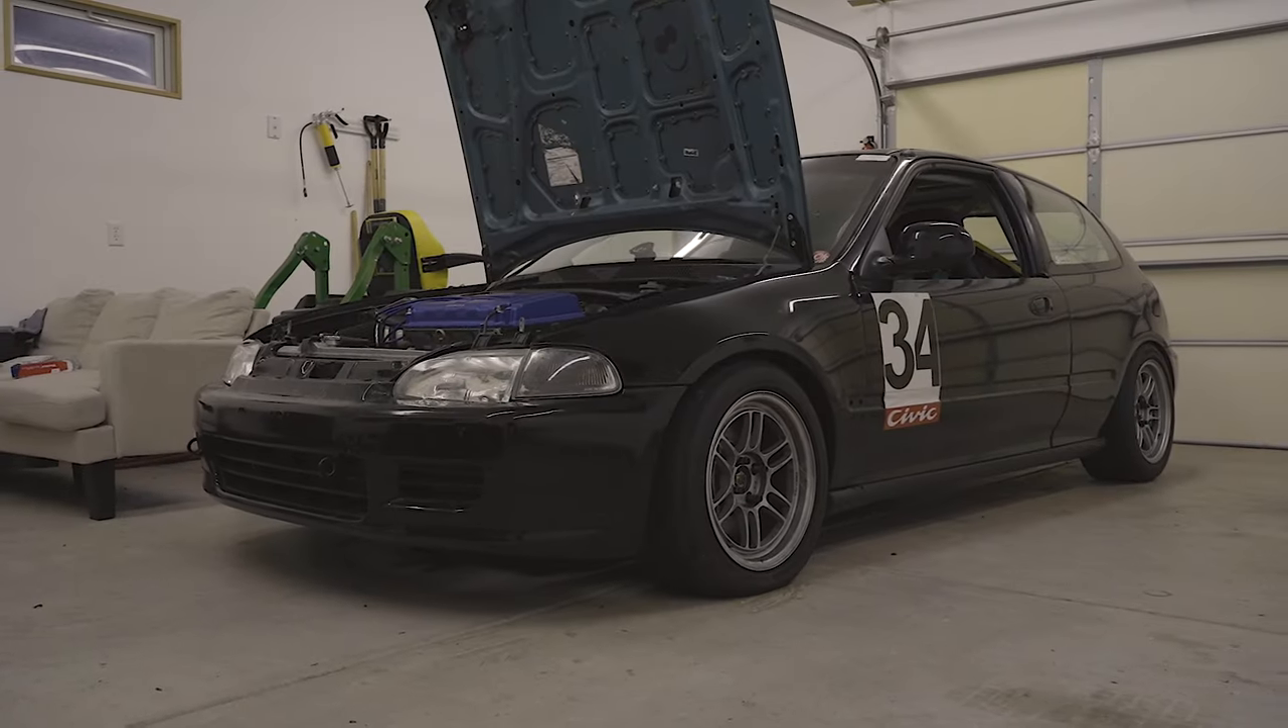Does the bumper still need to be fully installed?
No.